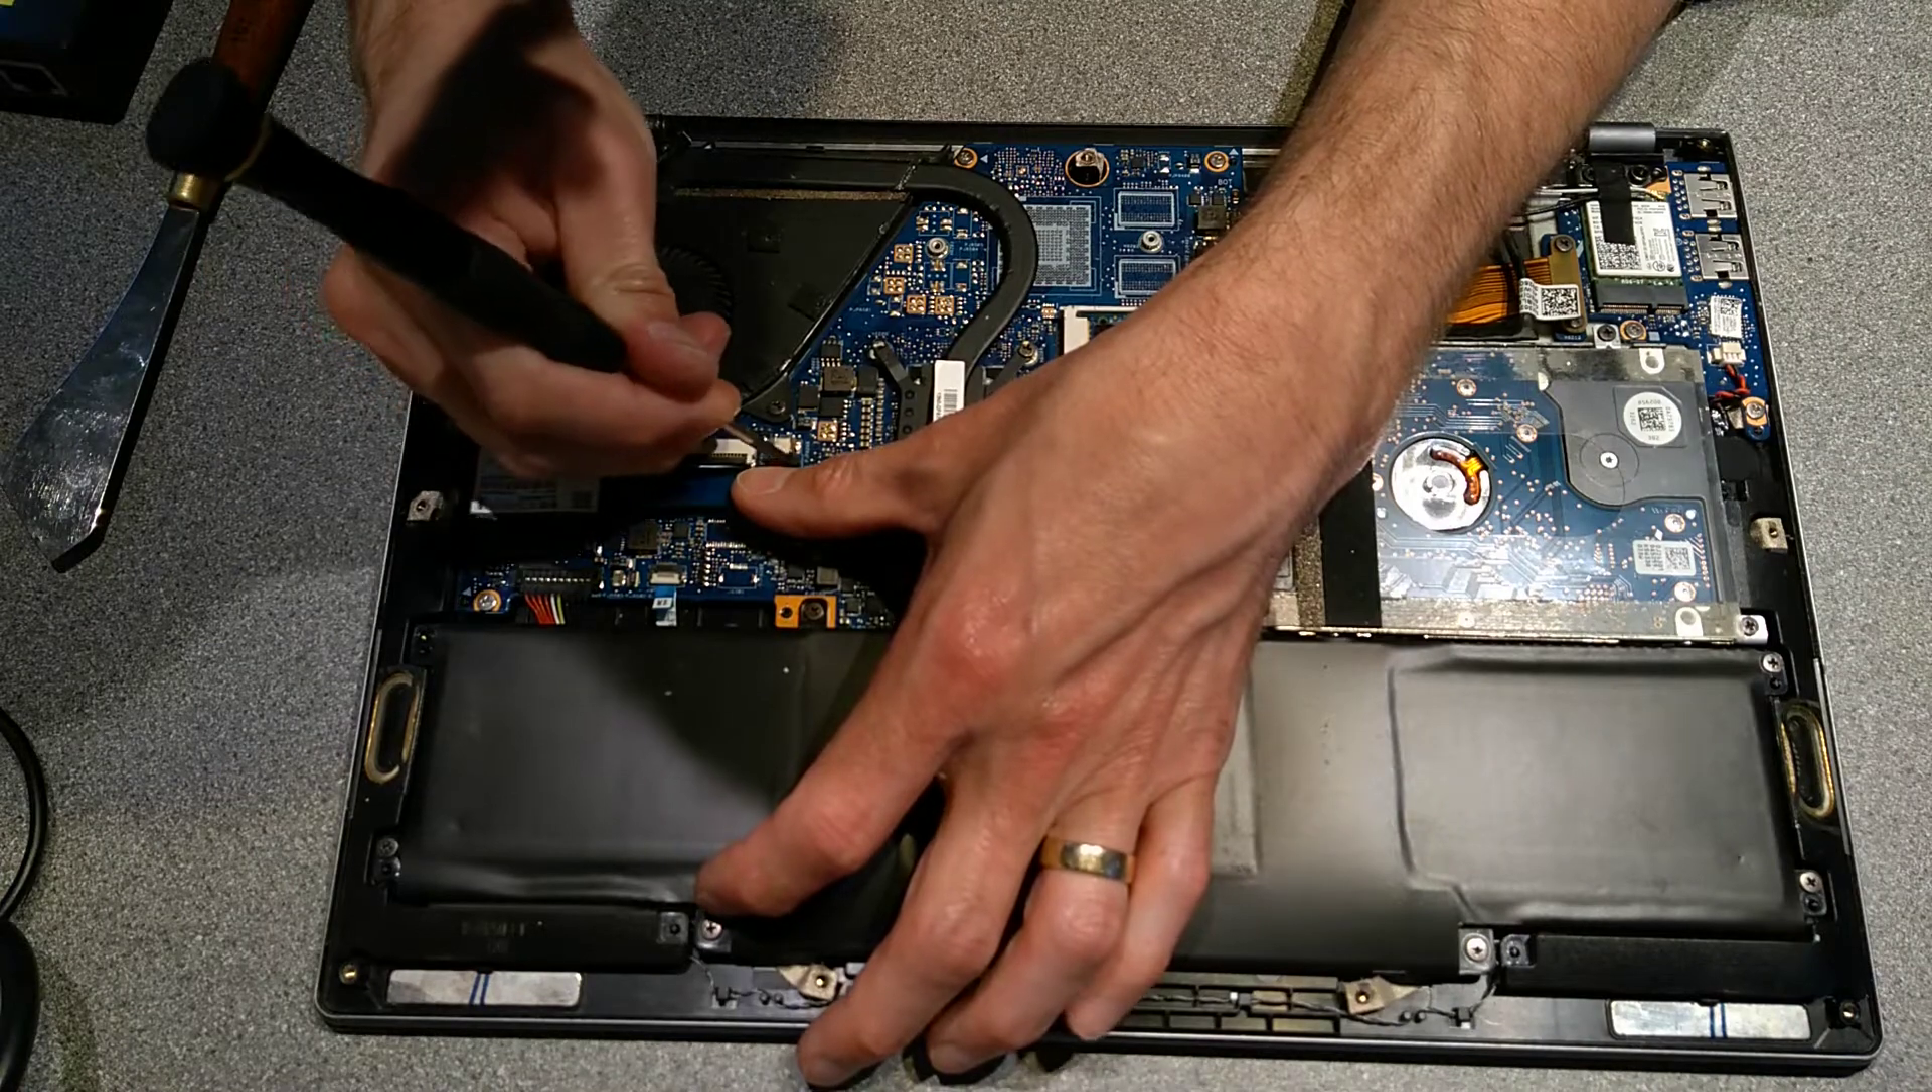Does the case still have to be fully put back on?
Yes.